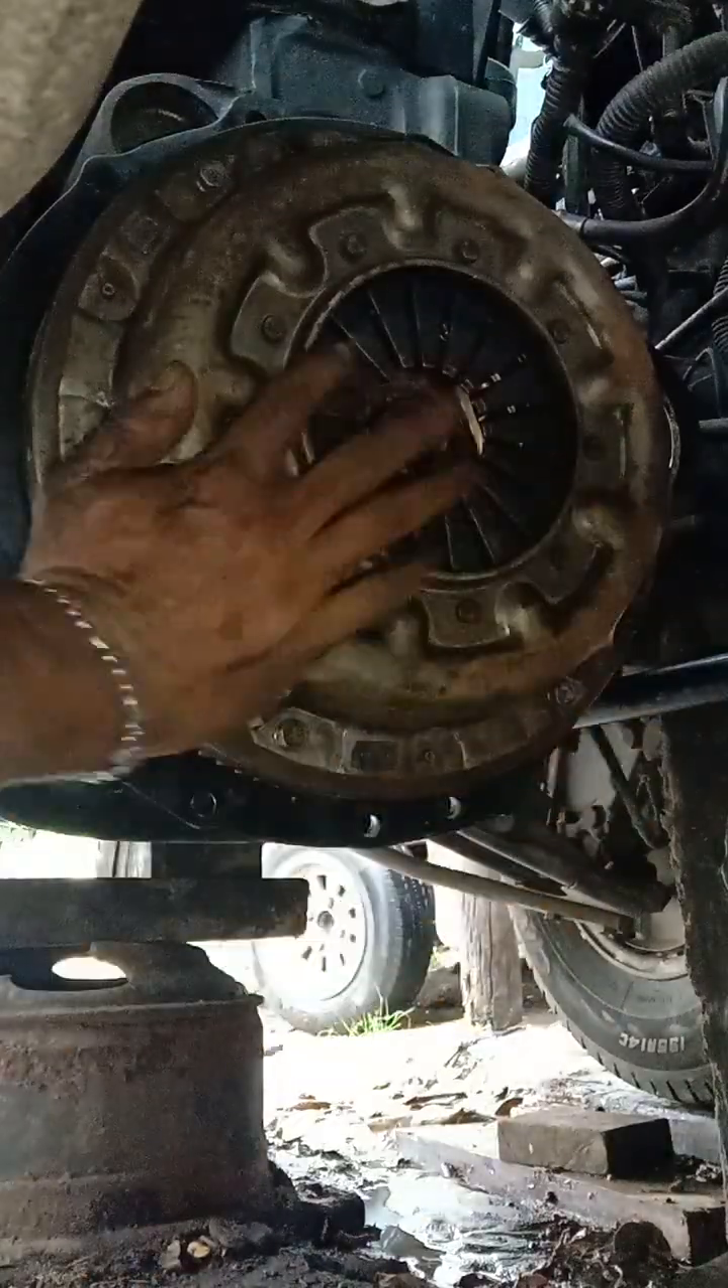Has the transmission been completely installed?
No.